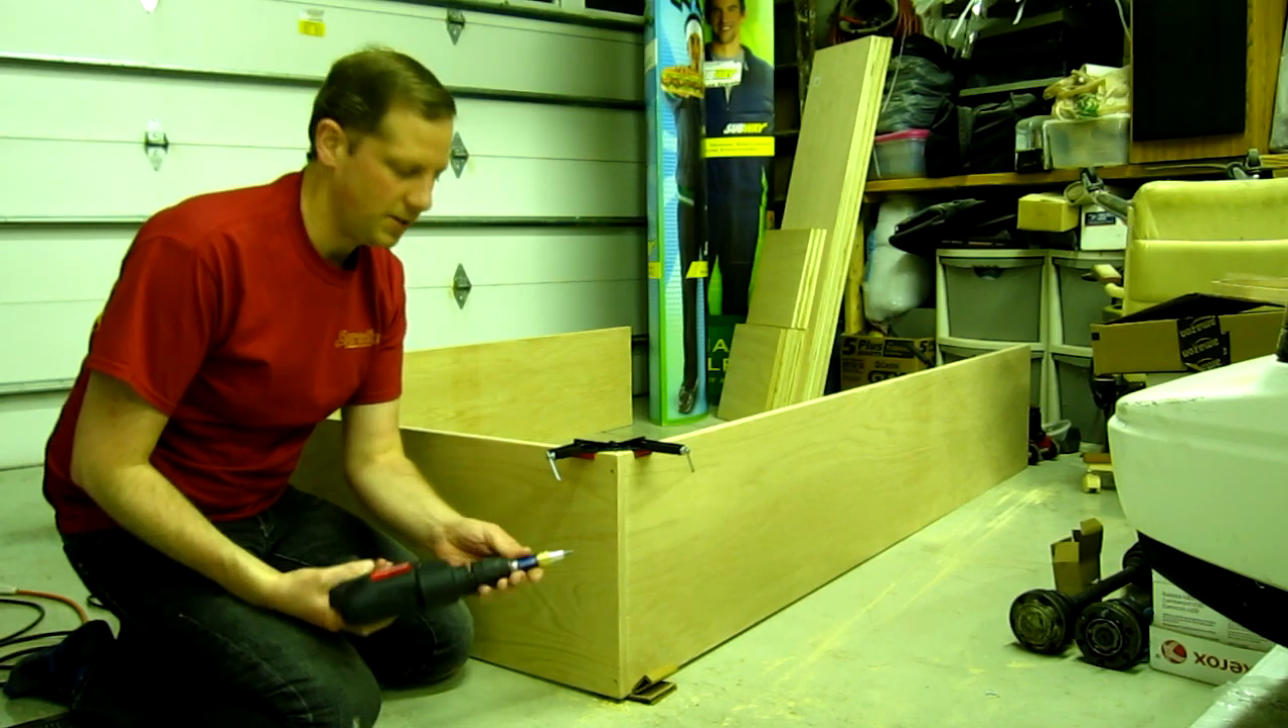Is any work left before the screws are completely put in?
Yes.